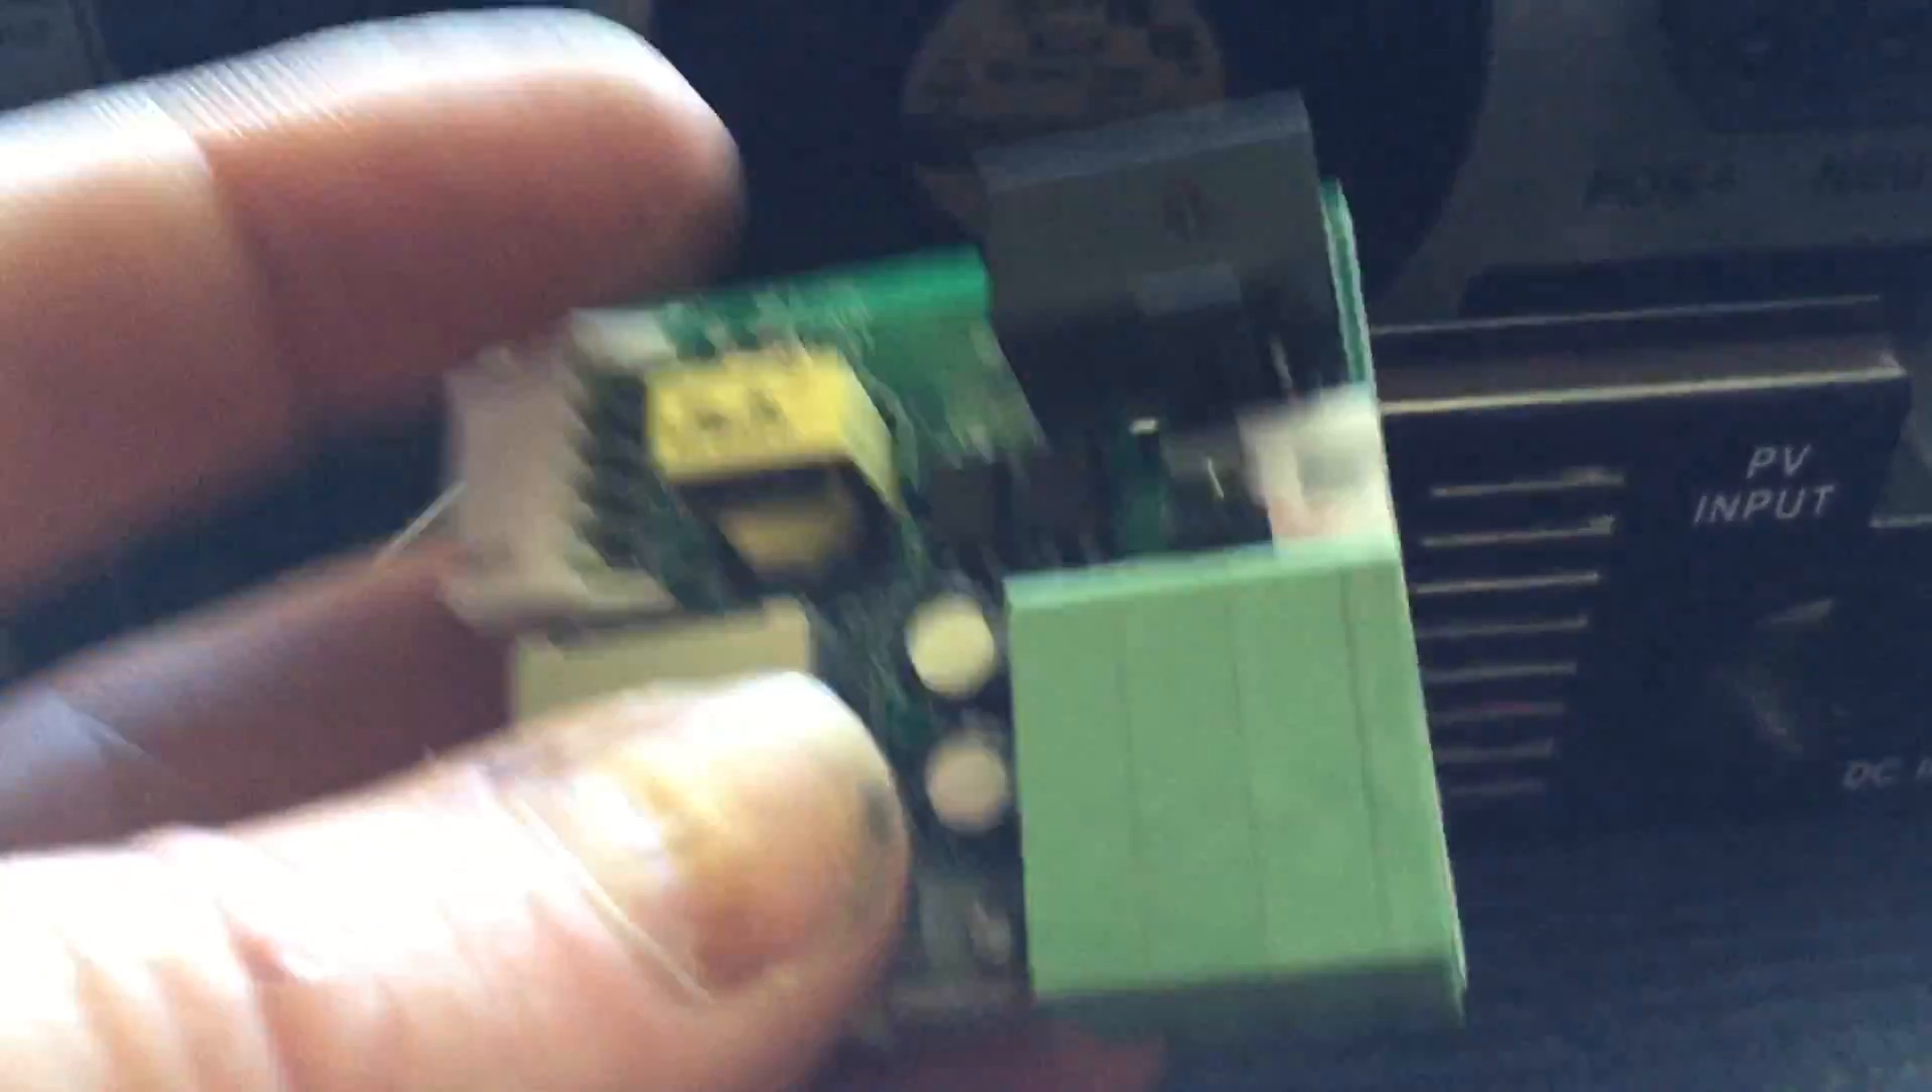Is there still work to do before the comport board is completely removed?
No.